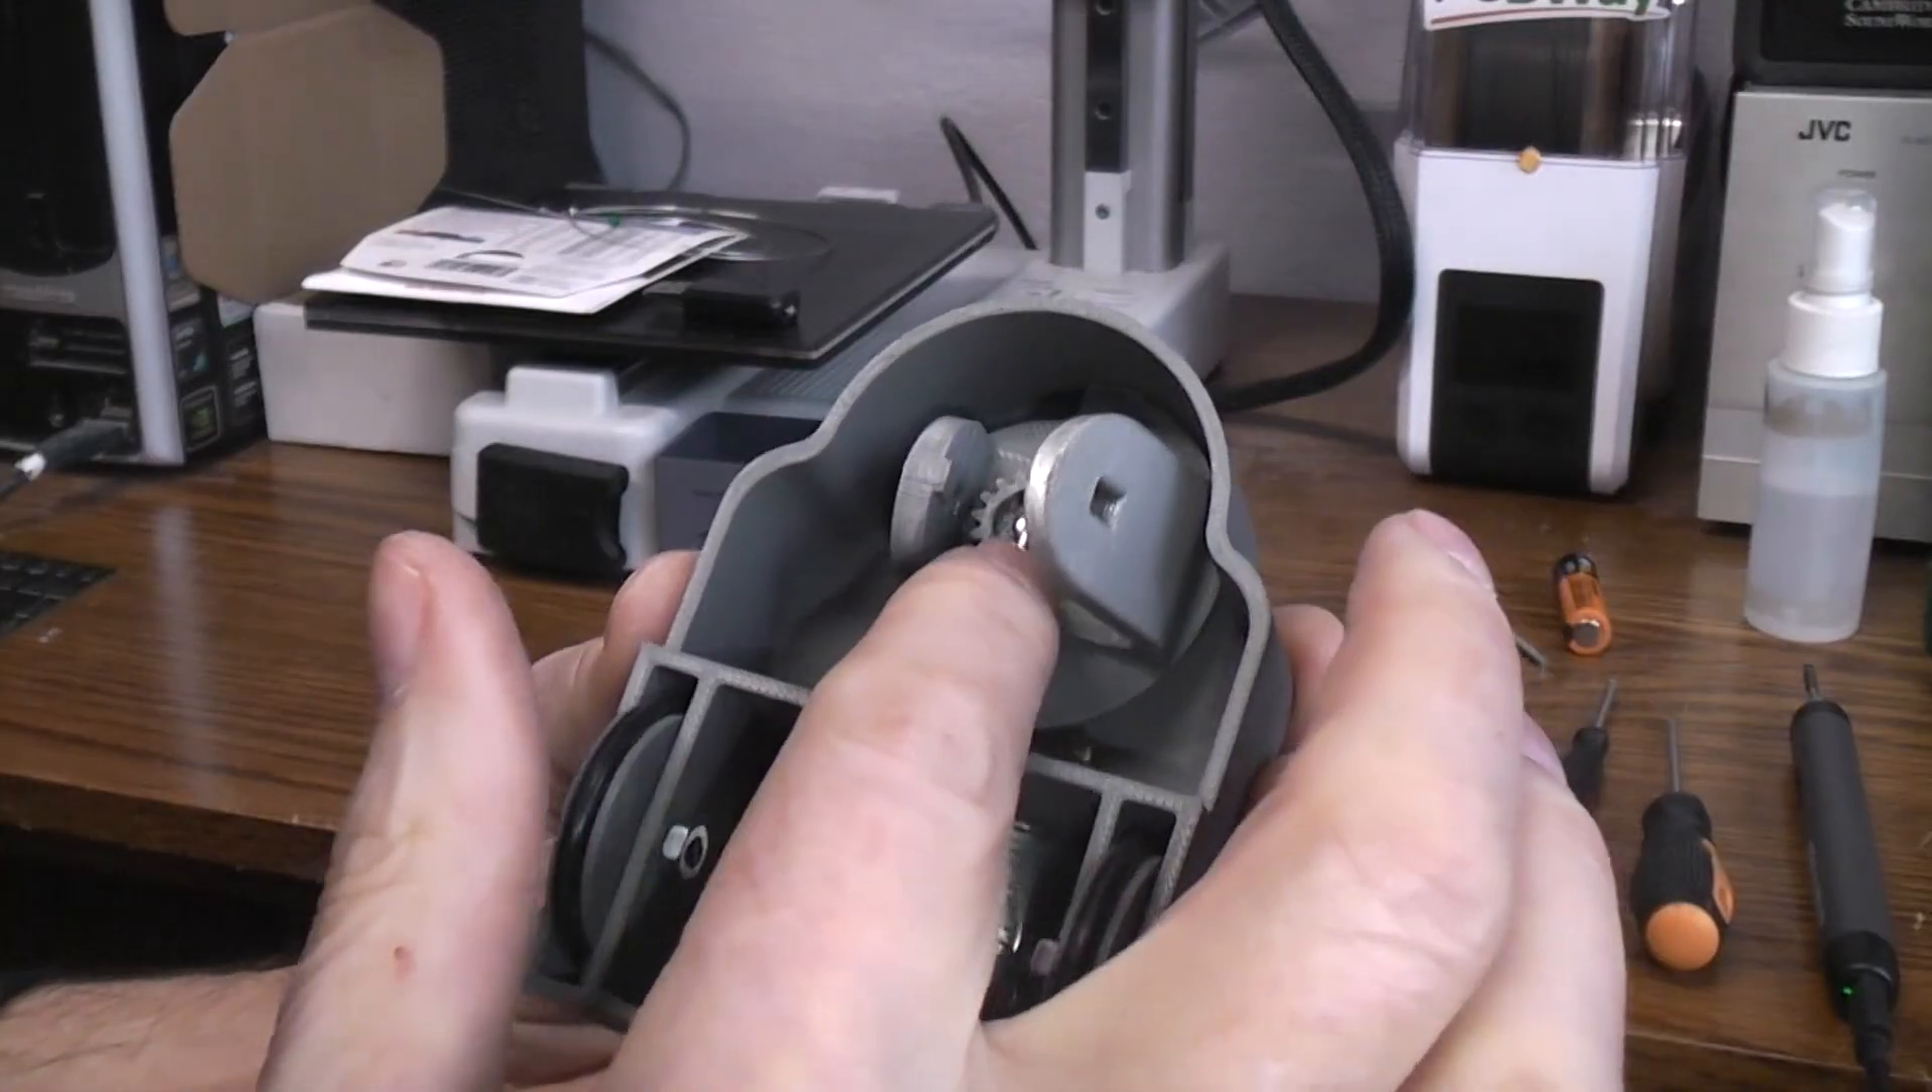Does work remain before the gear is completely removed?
Yes.